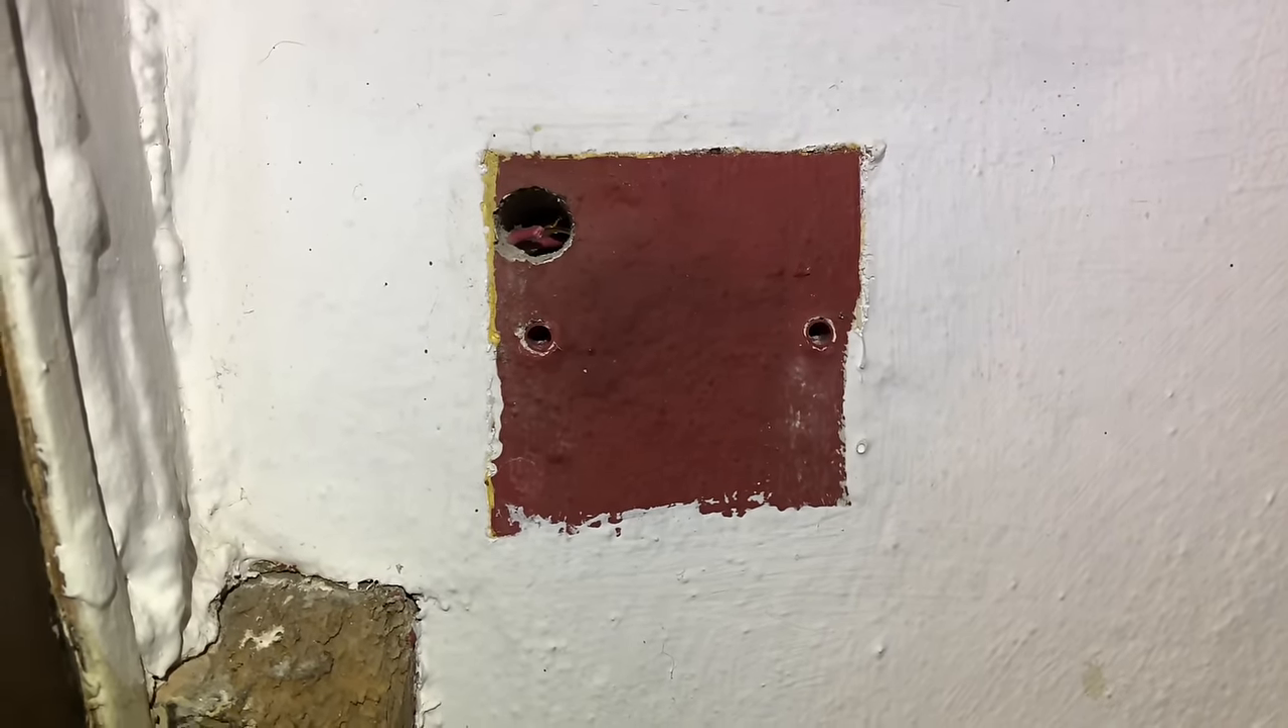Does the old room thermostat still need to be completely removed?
No.